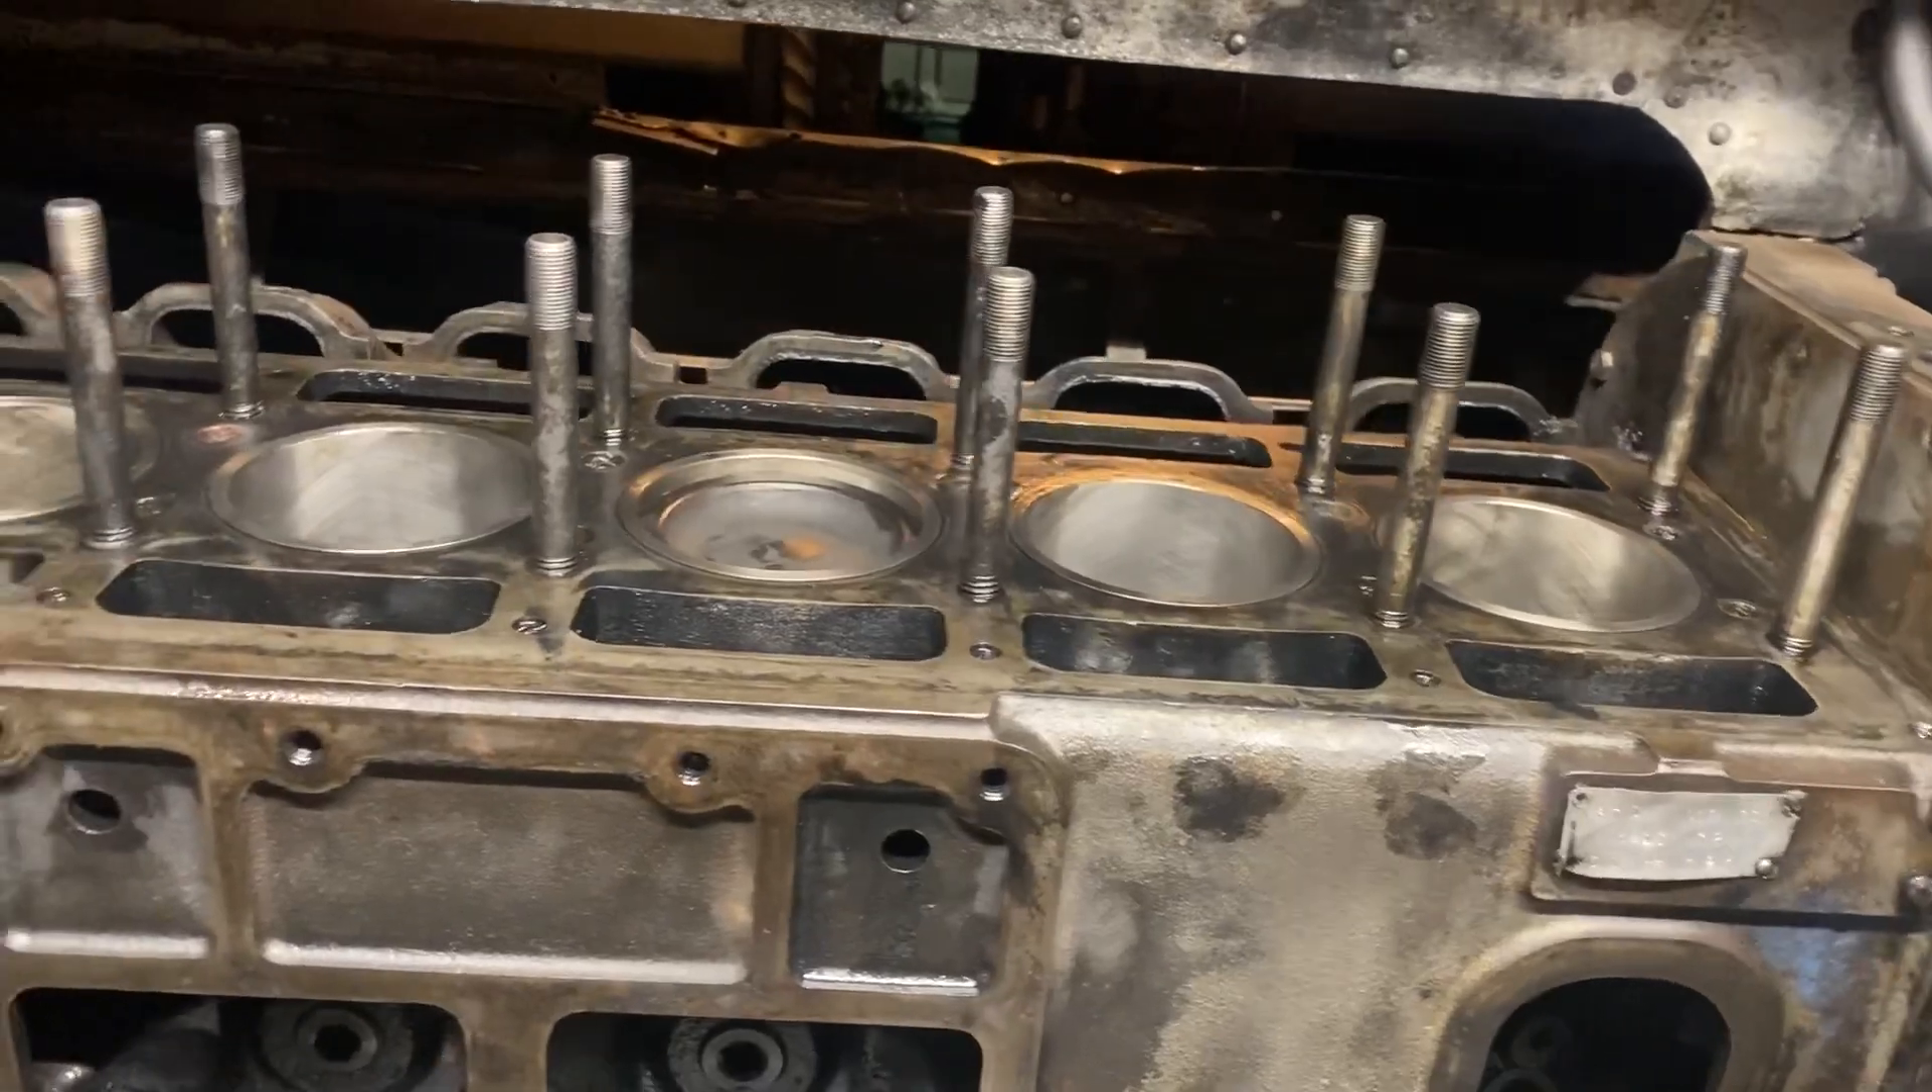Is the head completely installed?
No.